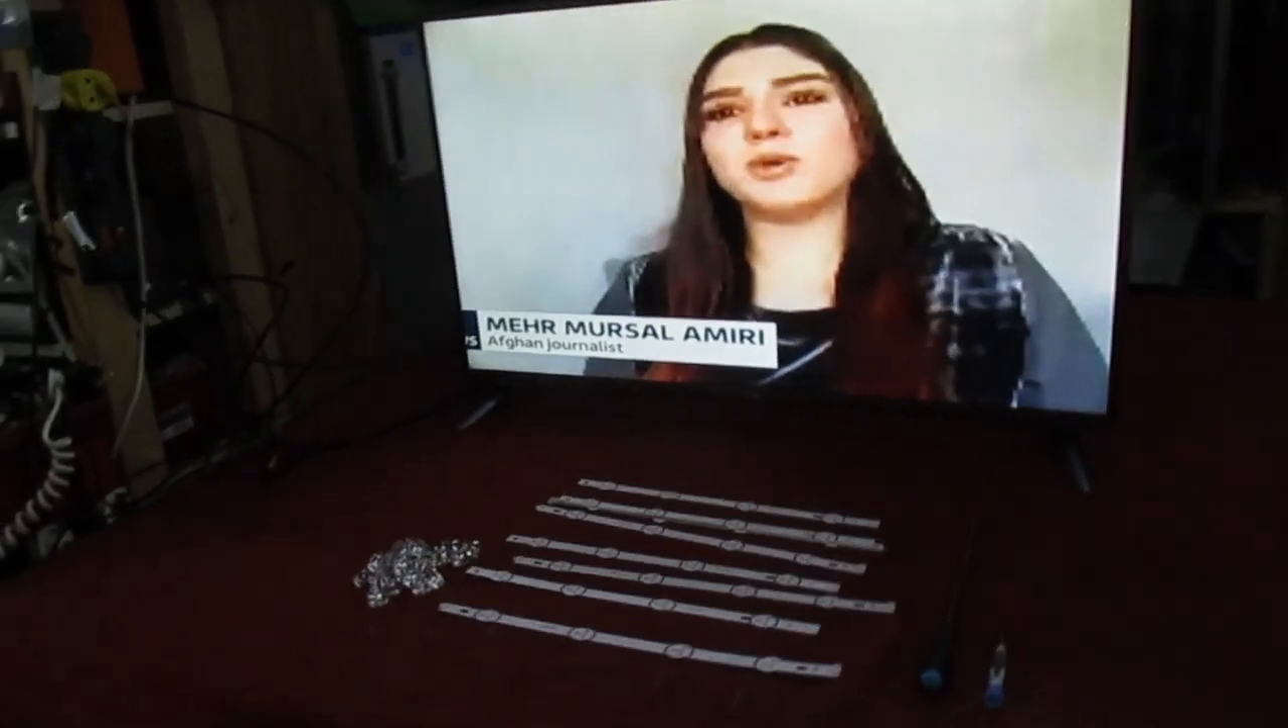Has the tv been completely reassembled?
Yes.